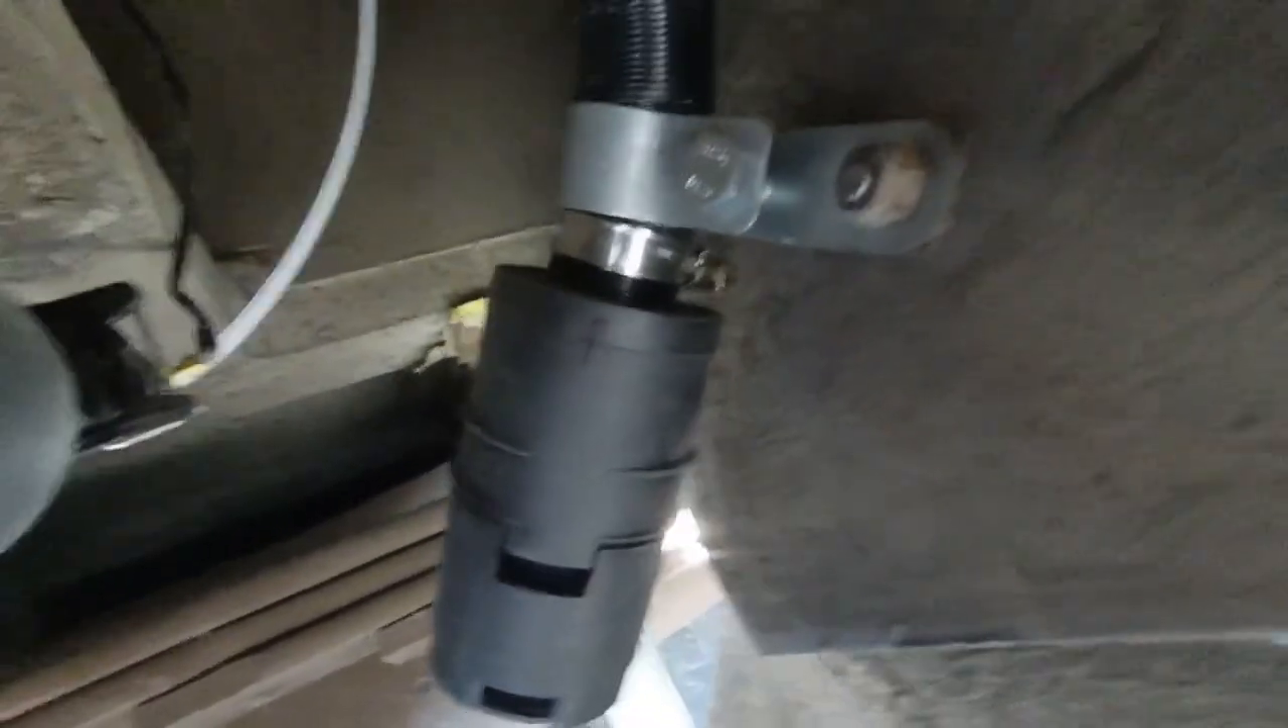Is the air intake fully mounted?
Yes.